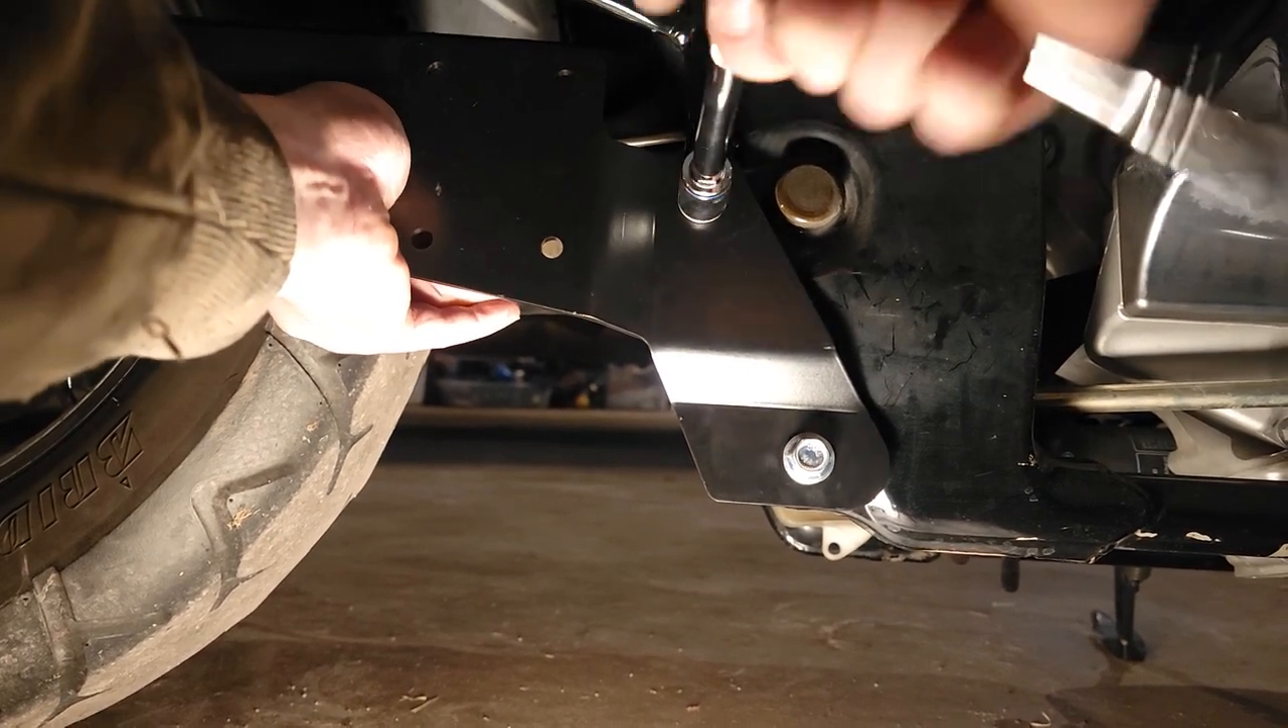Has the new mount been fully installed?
No.